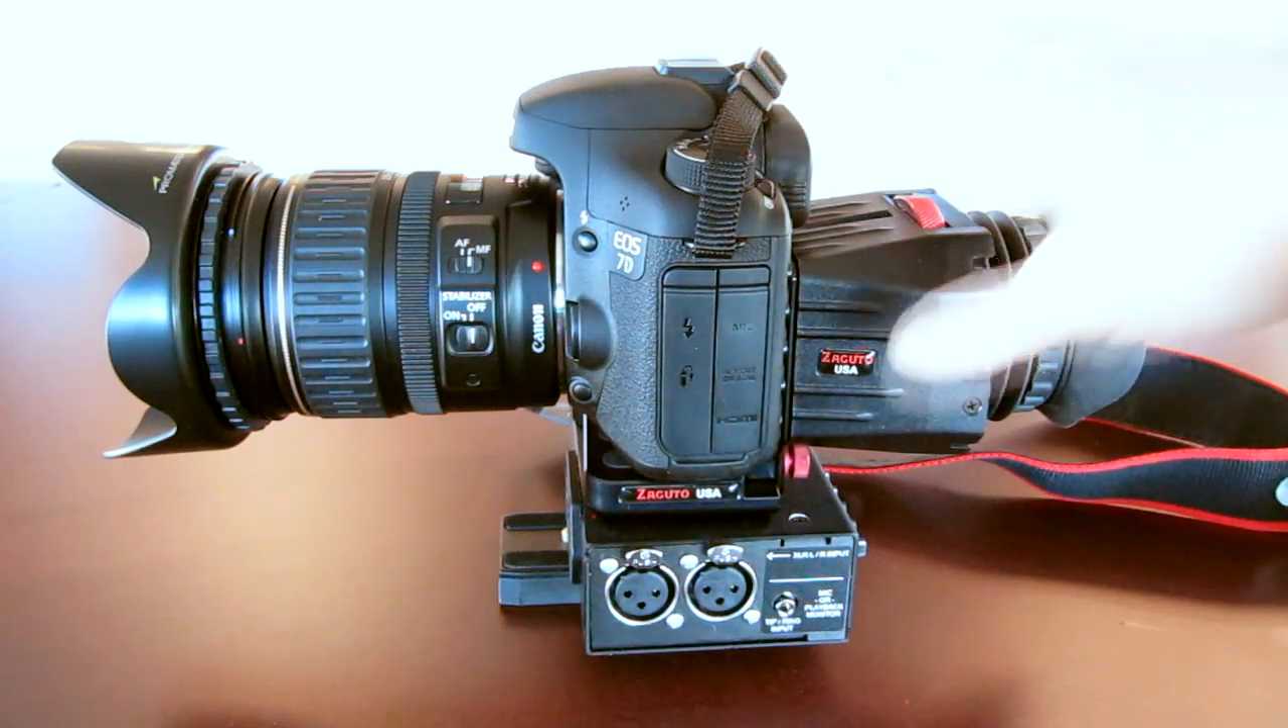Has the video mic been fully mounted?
No.